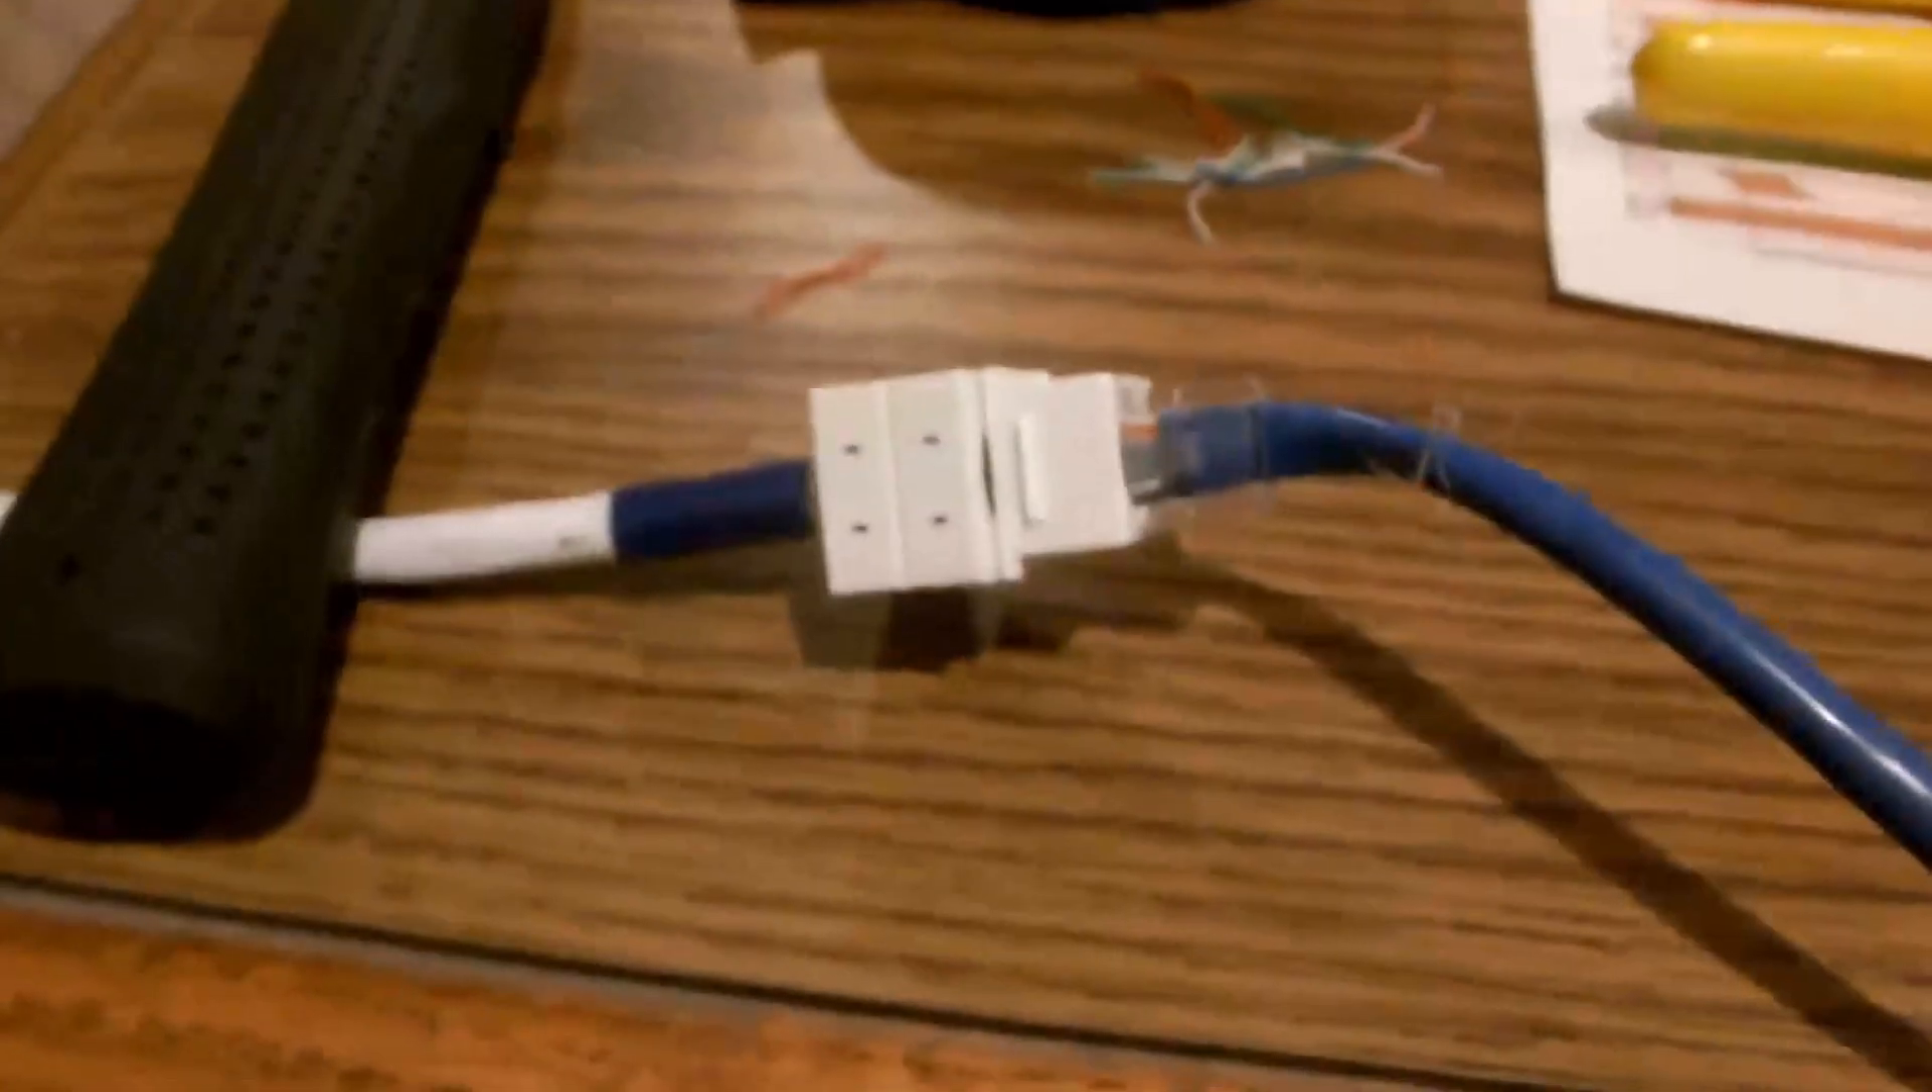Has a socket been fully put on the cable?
Yes.